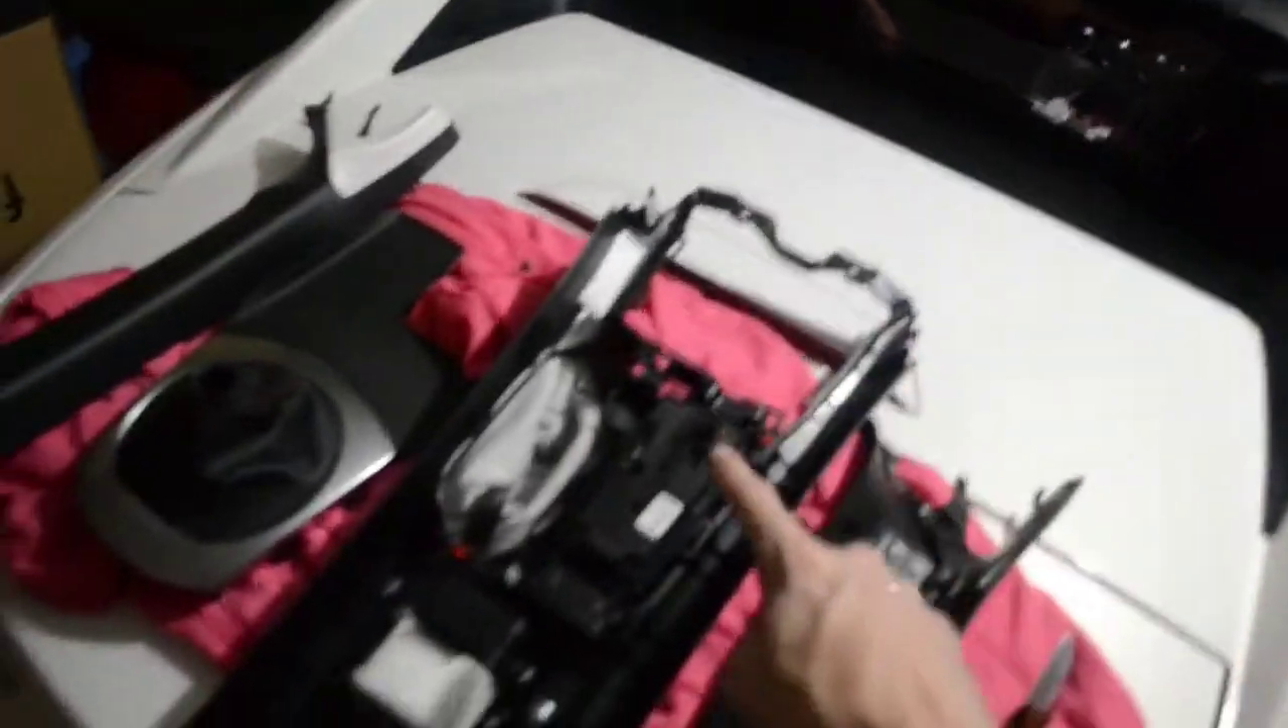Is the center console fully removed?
Yes.